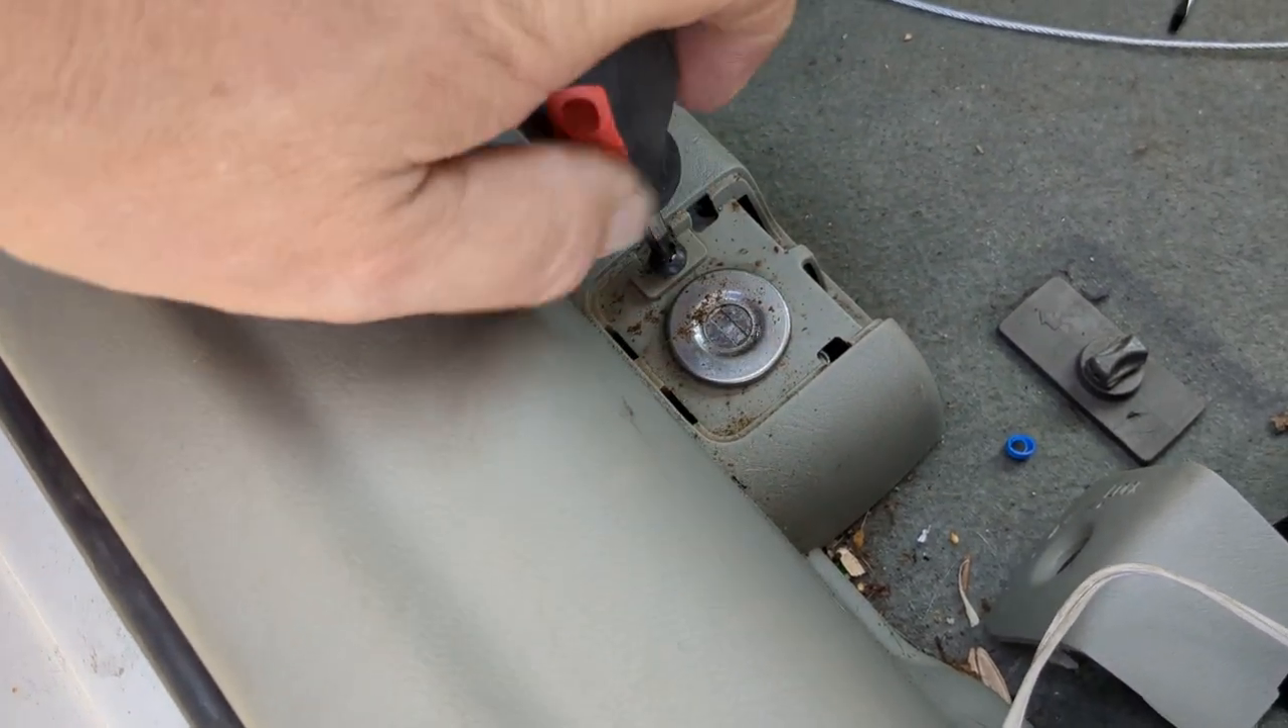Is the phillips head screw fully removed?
No.